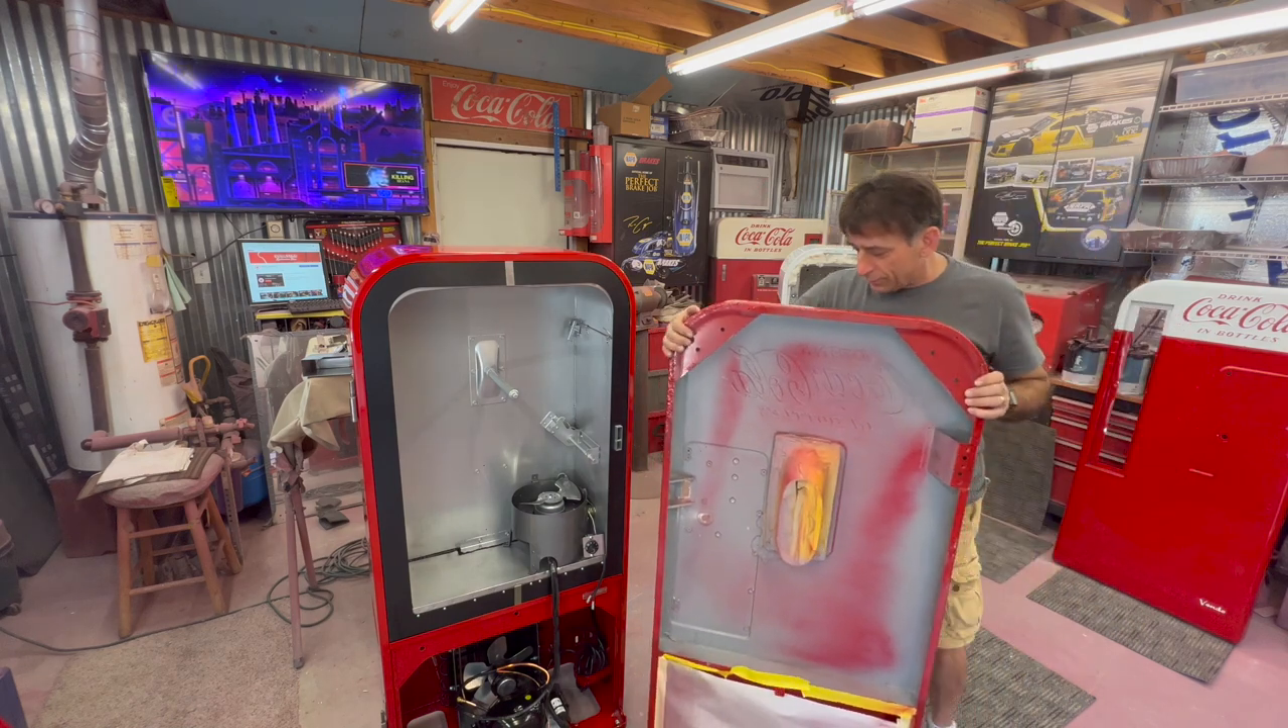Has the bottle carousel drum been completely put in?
No.